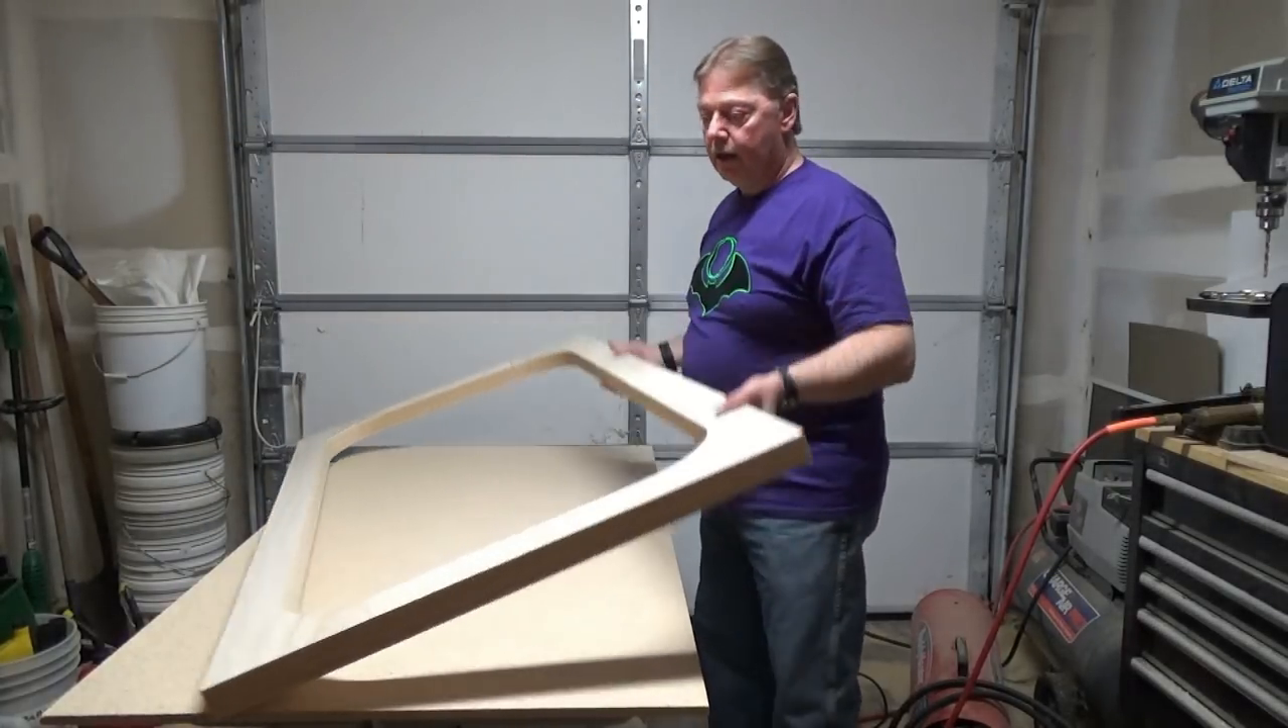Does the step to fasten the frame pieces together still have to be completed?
No.